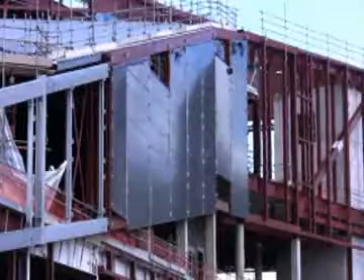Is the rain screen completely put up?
No.